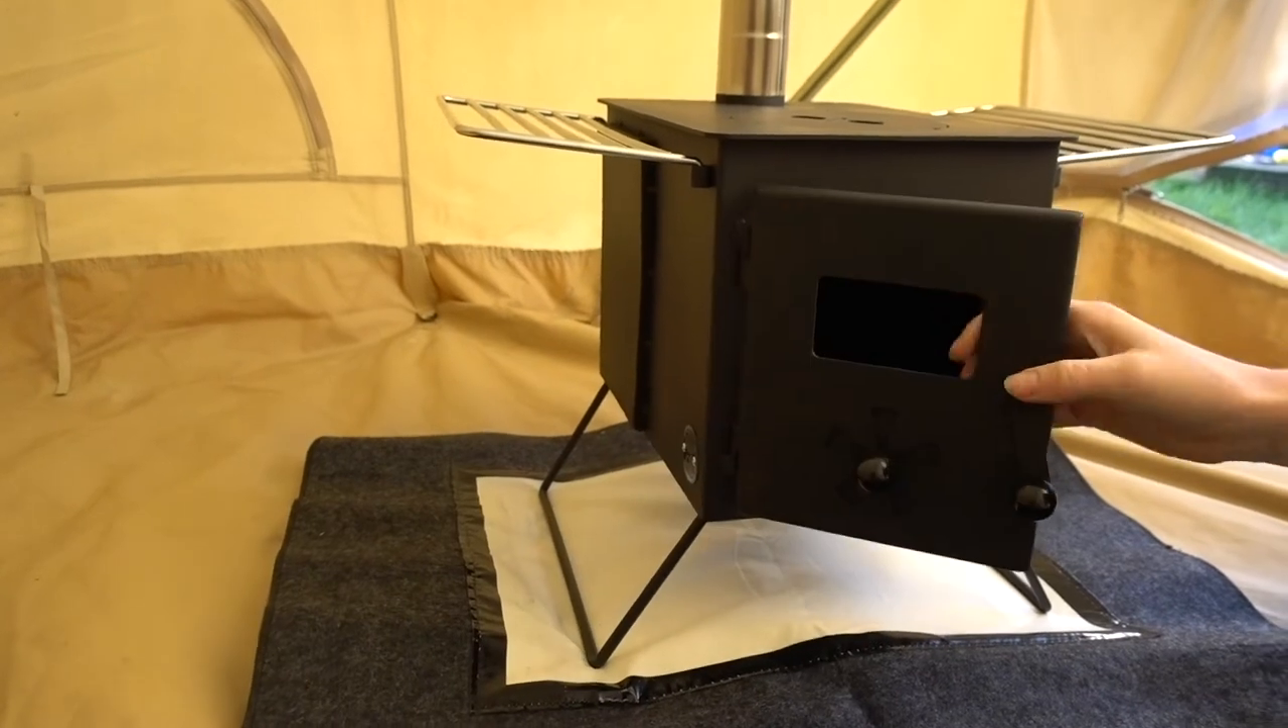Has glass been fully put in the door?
No.